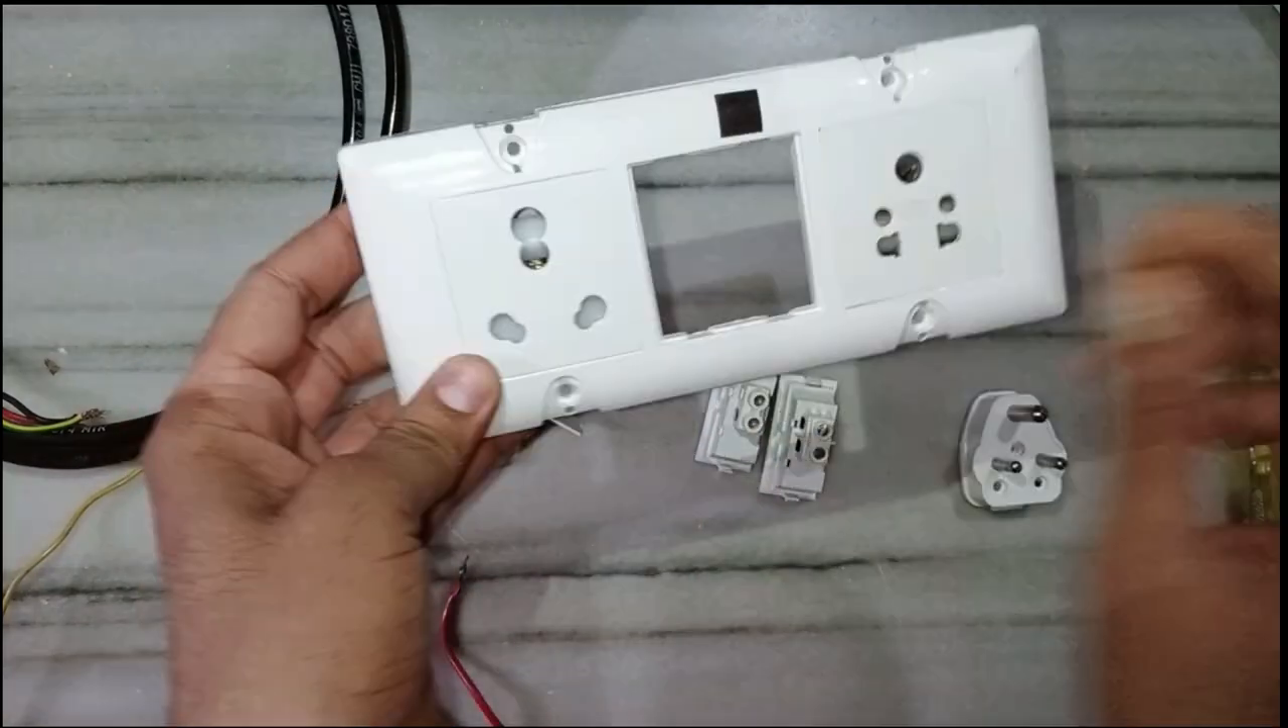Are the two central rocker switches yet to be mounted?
Yes.